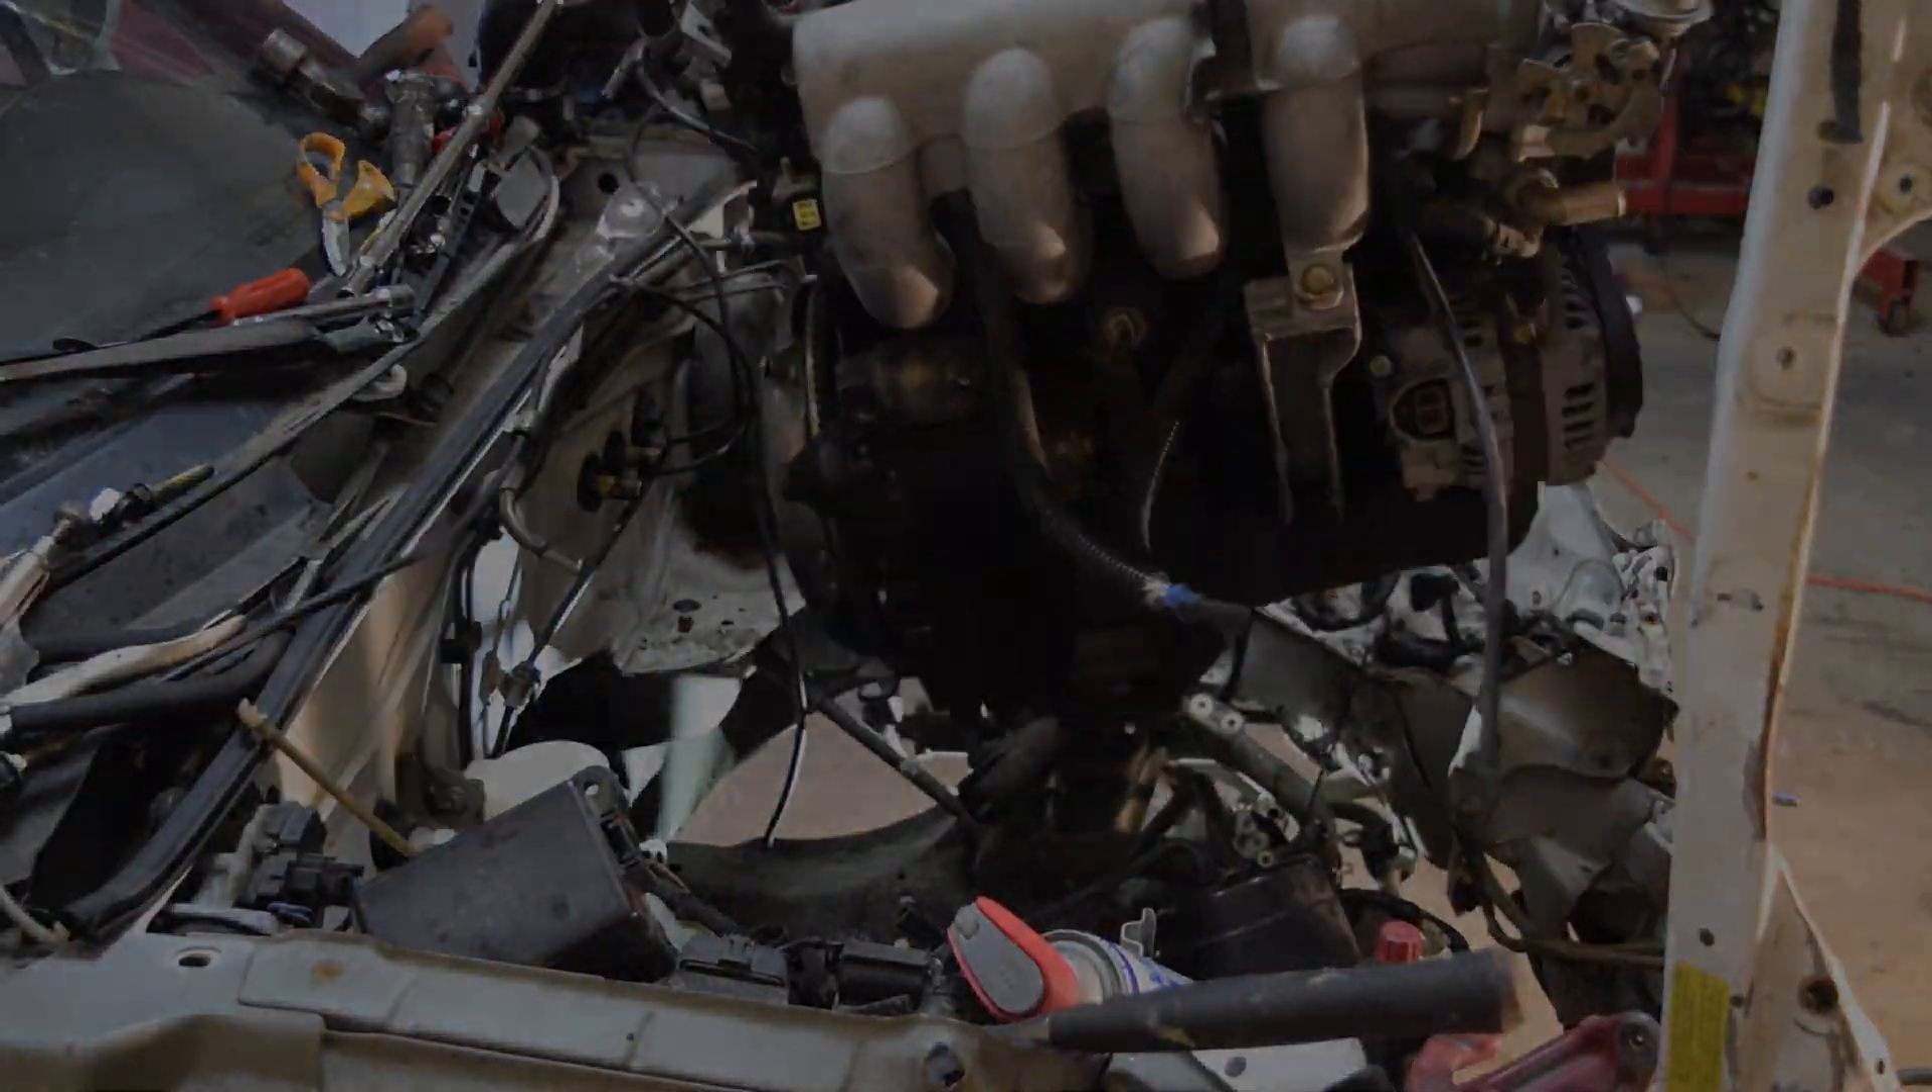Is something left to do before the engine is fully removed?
Yes.